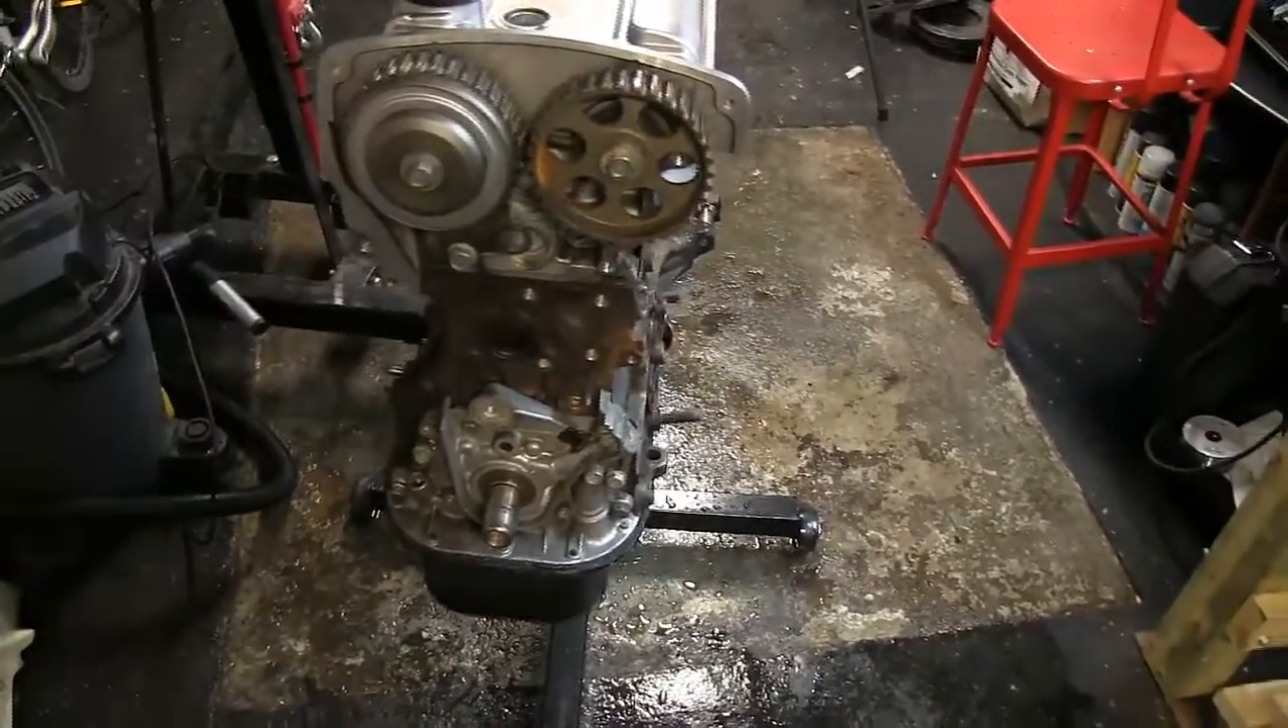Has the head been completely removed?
No.